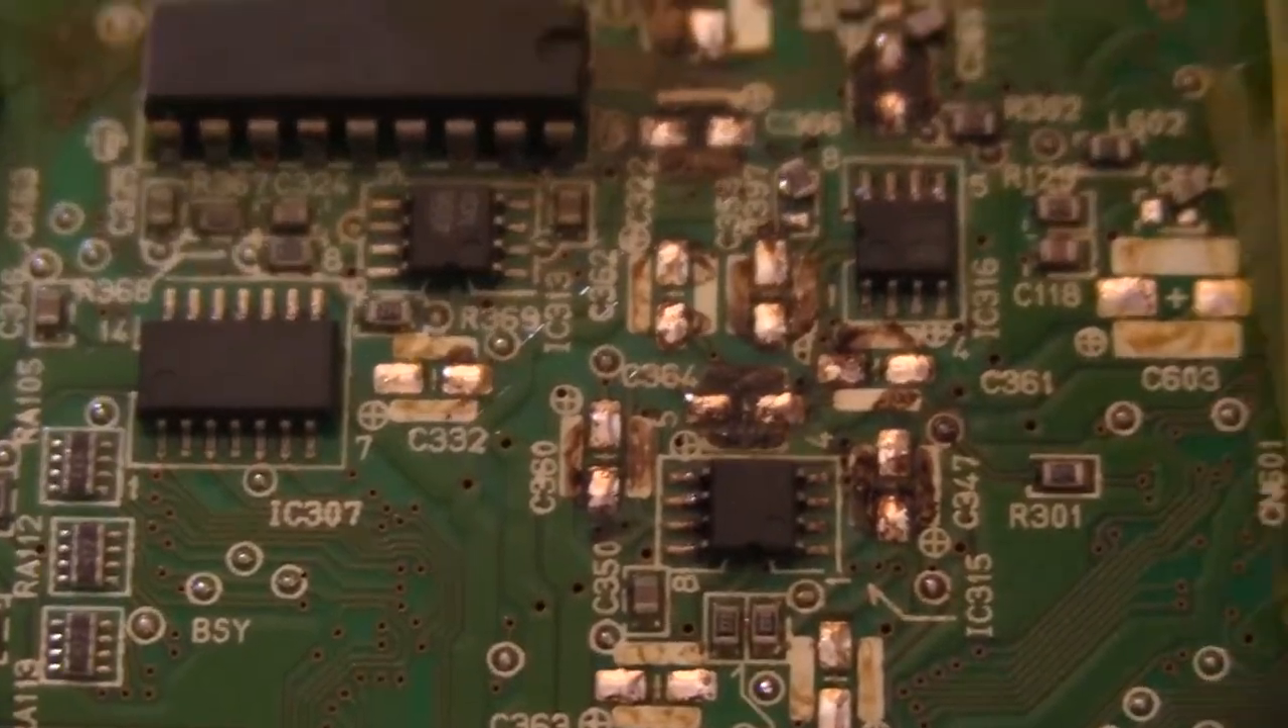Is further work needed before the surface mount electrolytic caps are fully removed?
No.